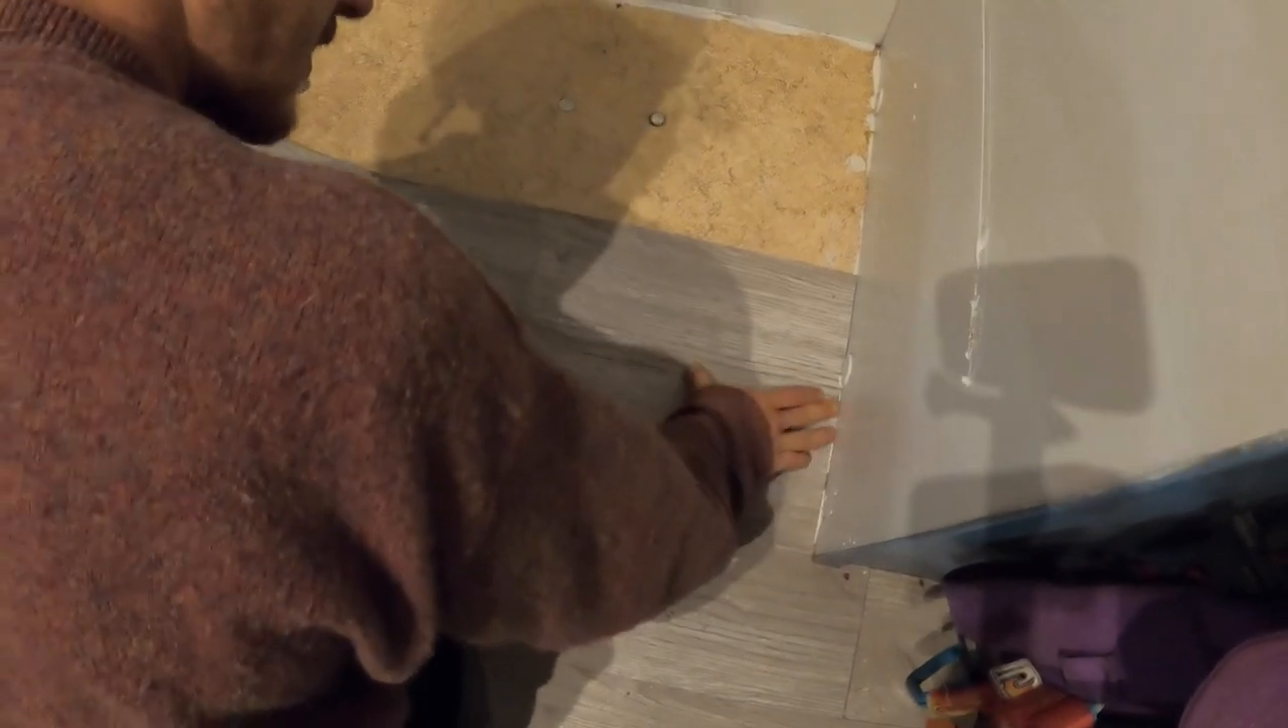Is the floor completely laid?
No.